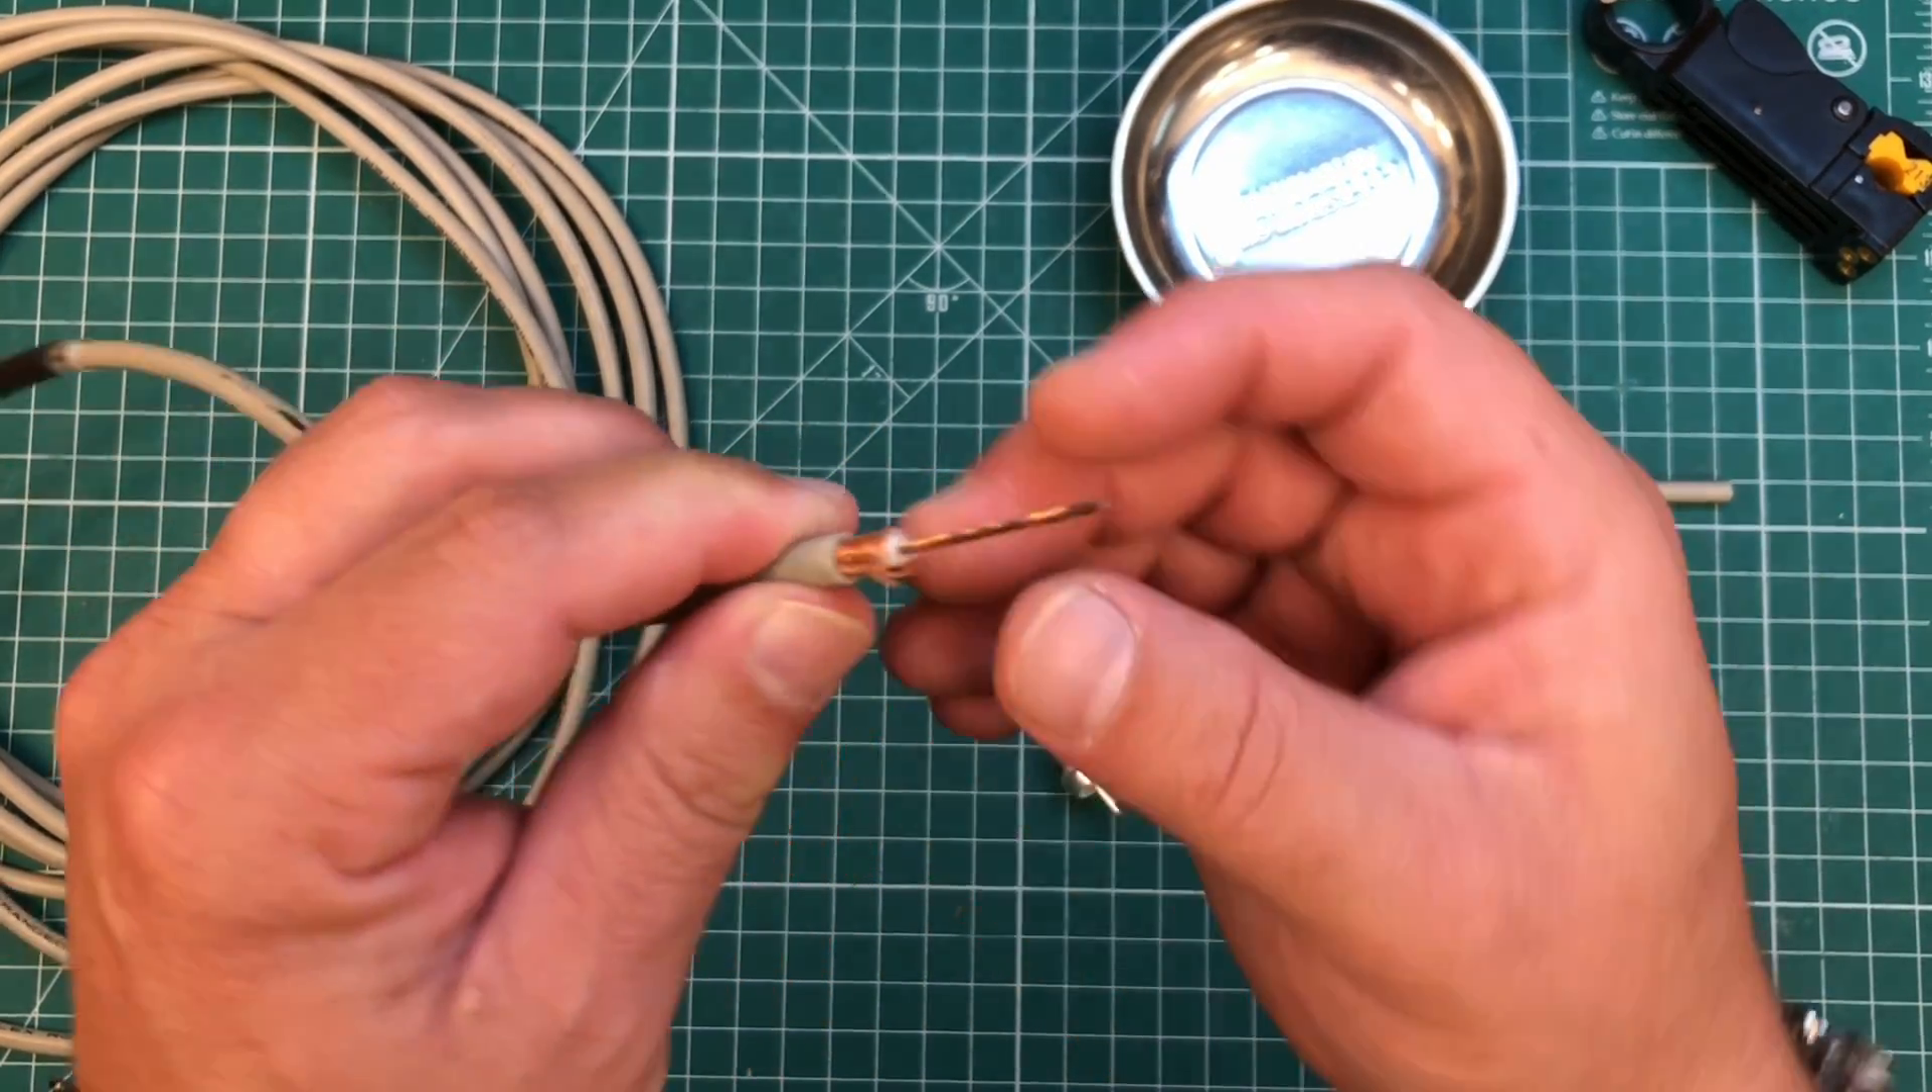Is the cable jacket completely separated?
Yes.